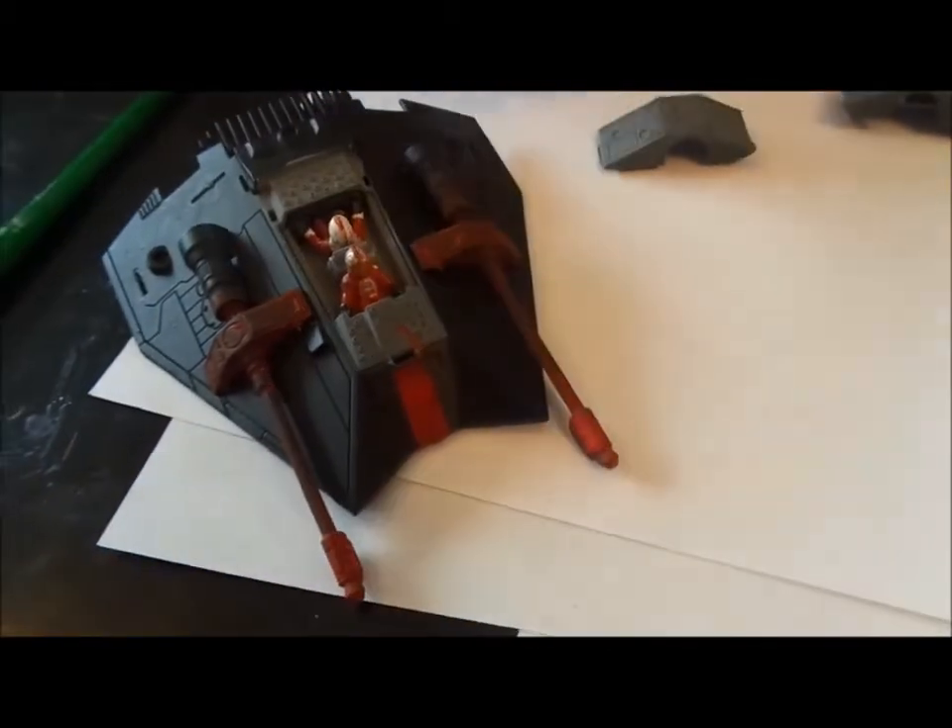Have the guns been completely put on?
Yes.